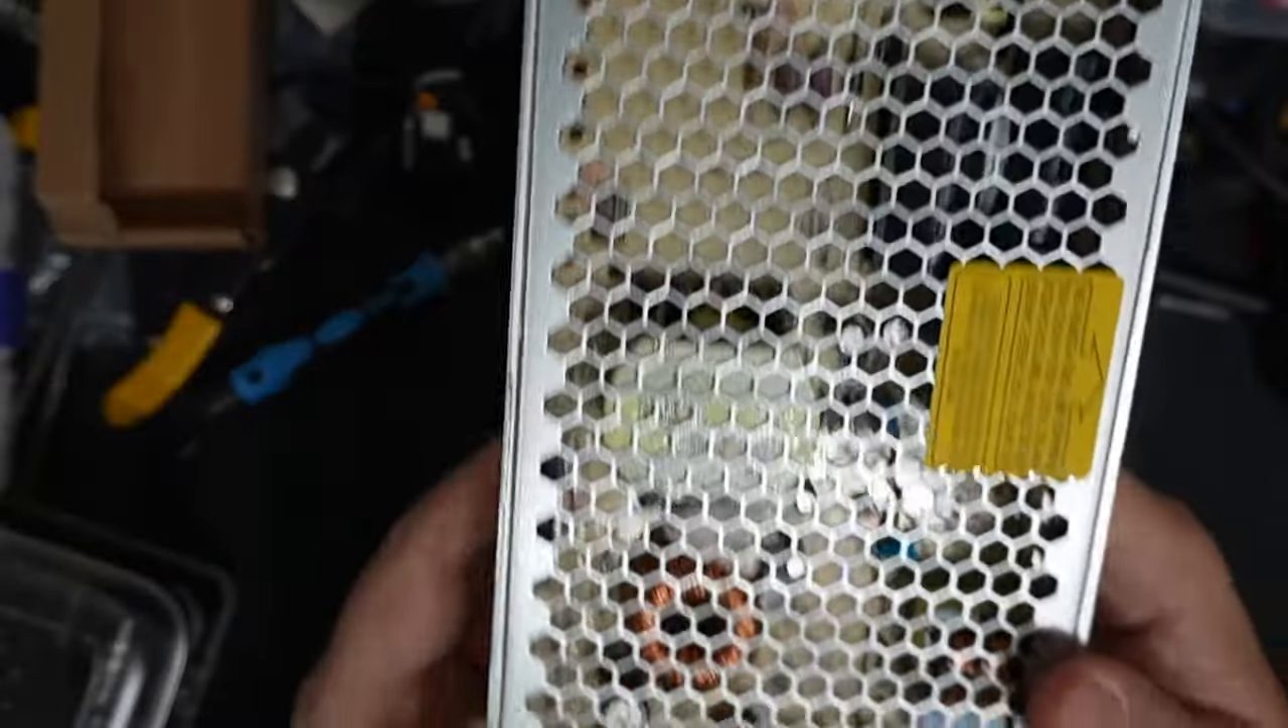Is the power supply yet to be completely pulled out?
No.